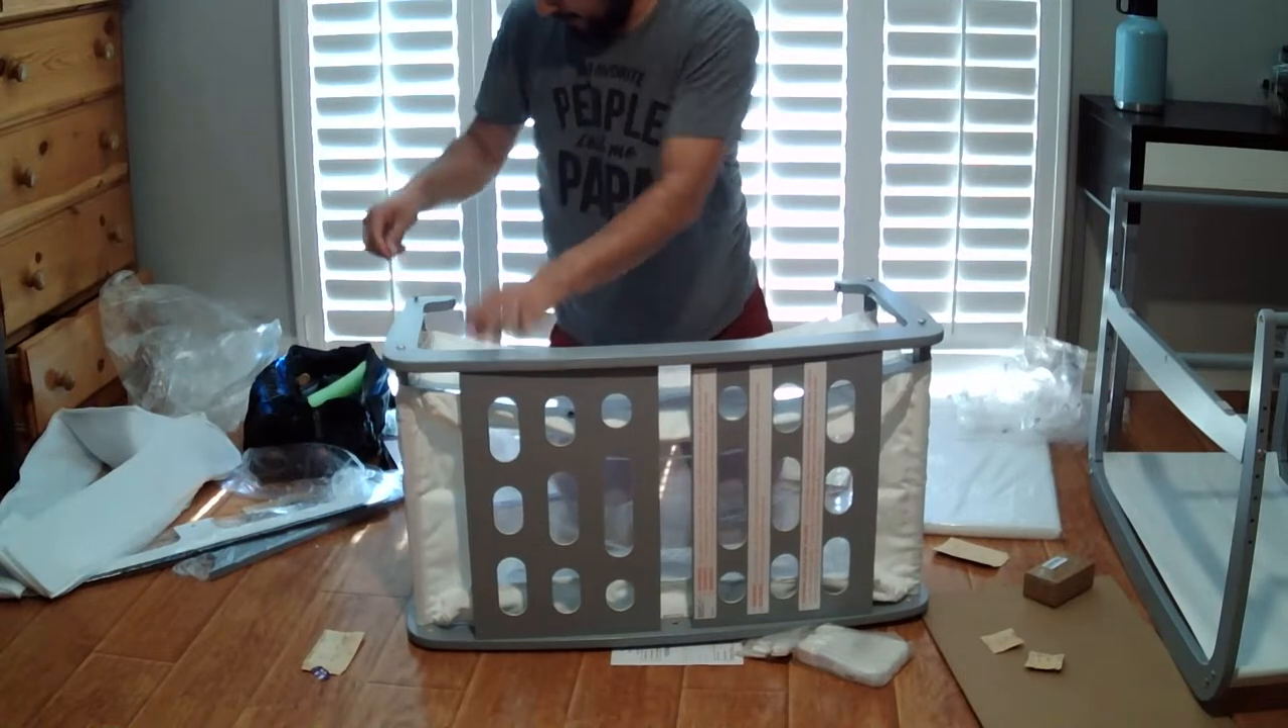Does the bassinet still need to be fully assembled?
Yes.